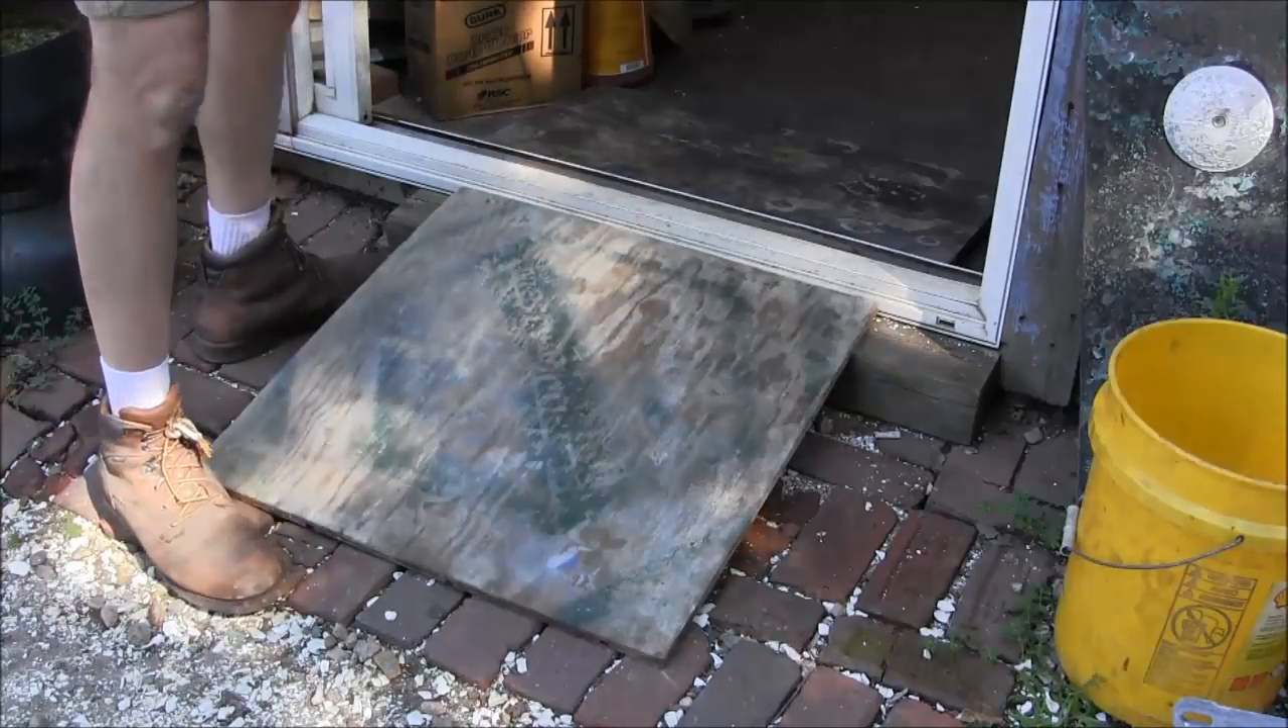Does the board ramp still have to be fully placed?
No.